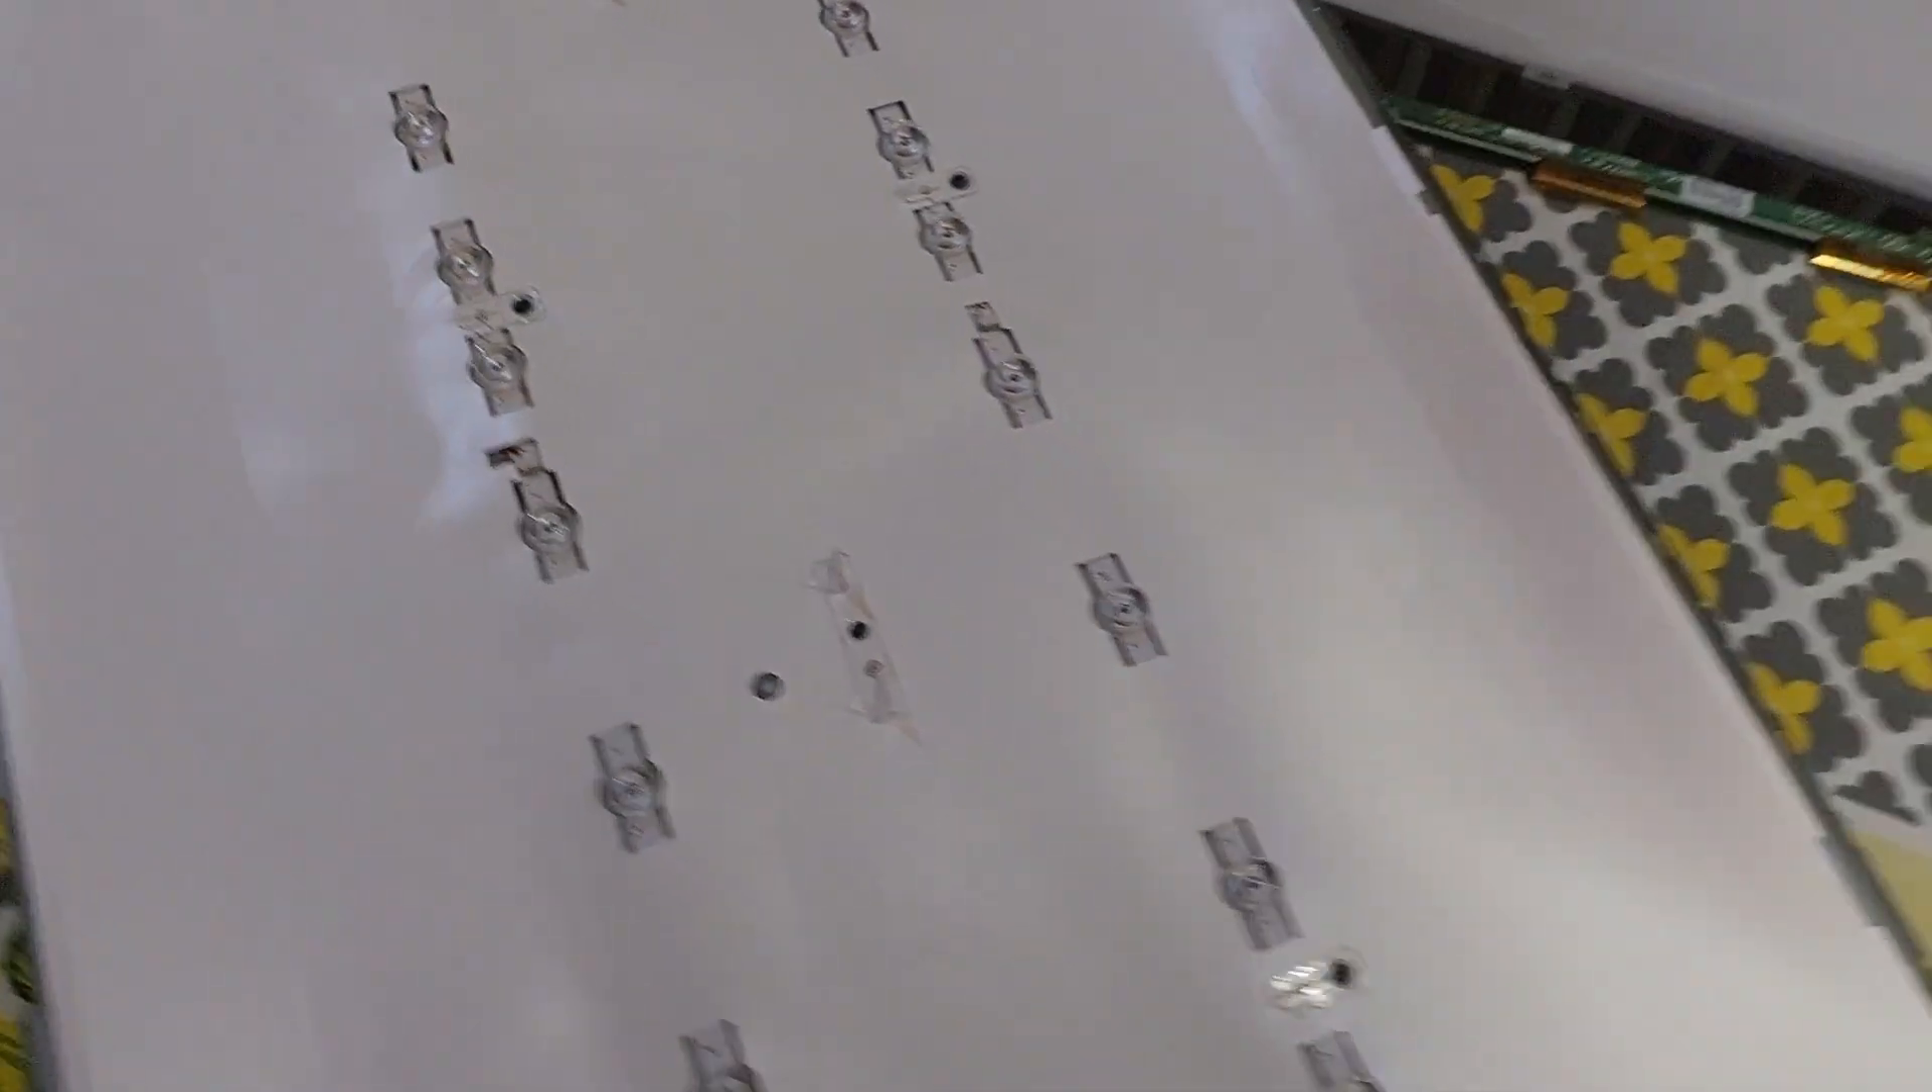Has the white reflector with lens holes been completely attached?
Yes.